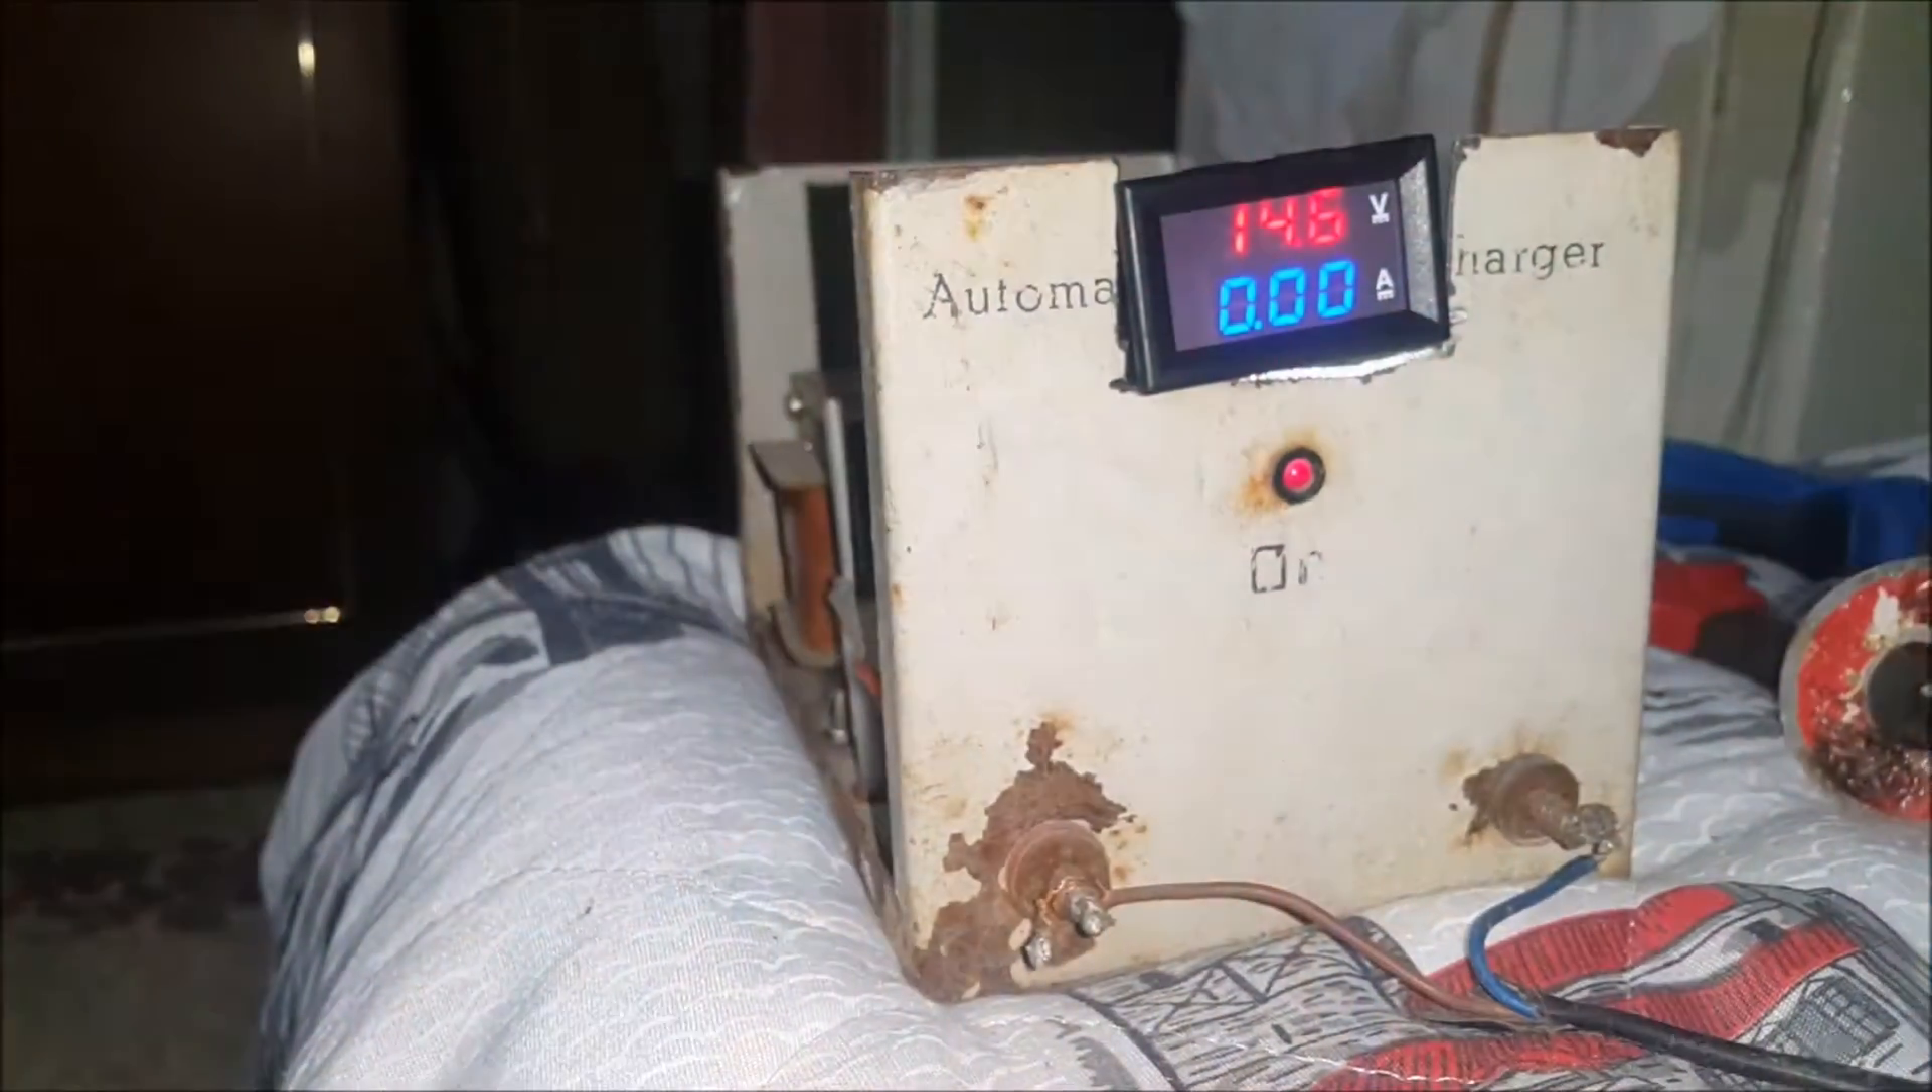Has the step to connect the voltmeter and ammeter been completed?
Yes.